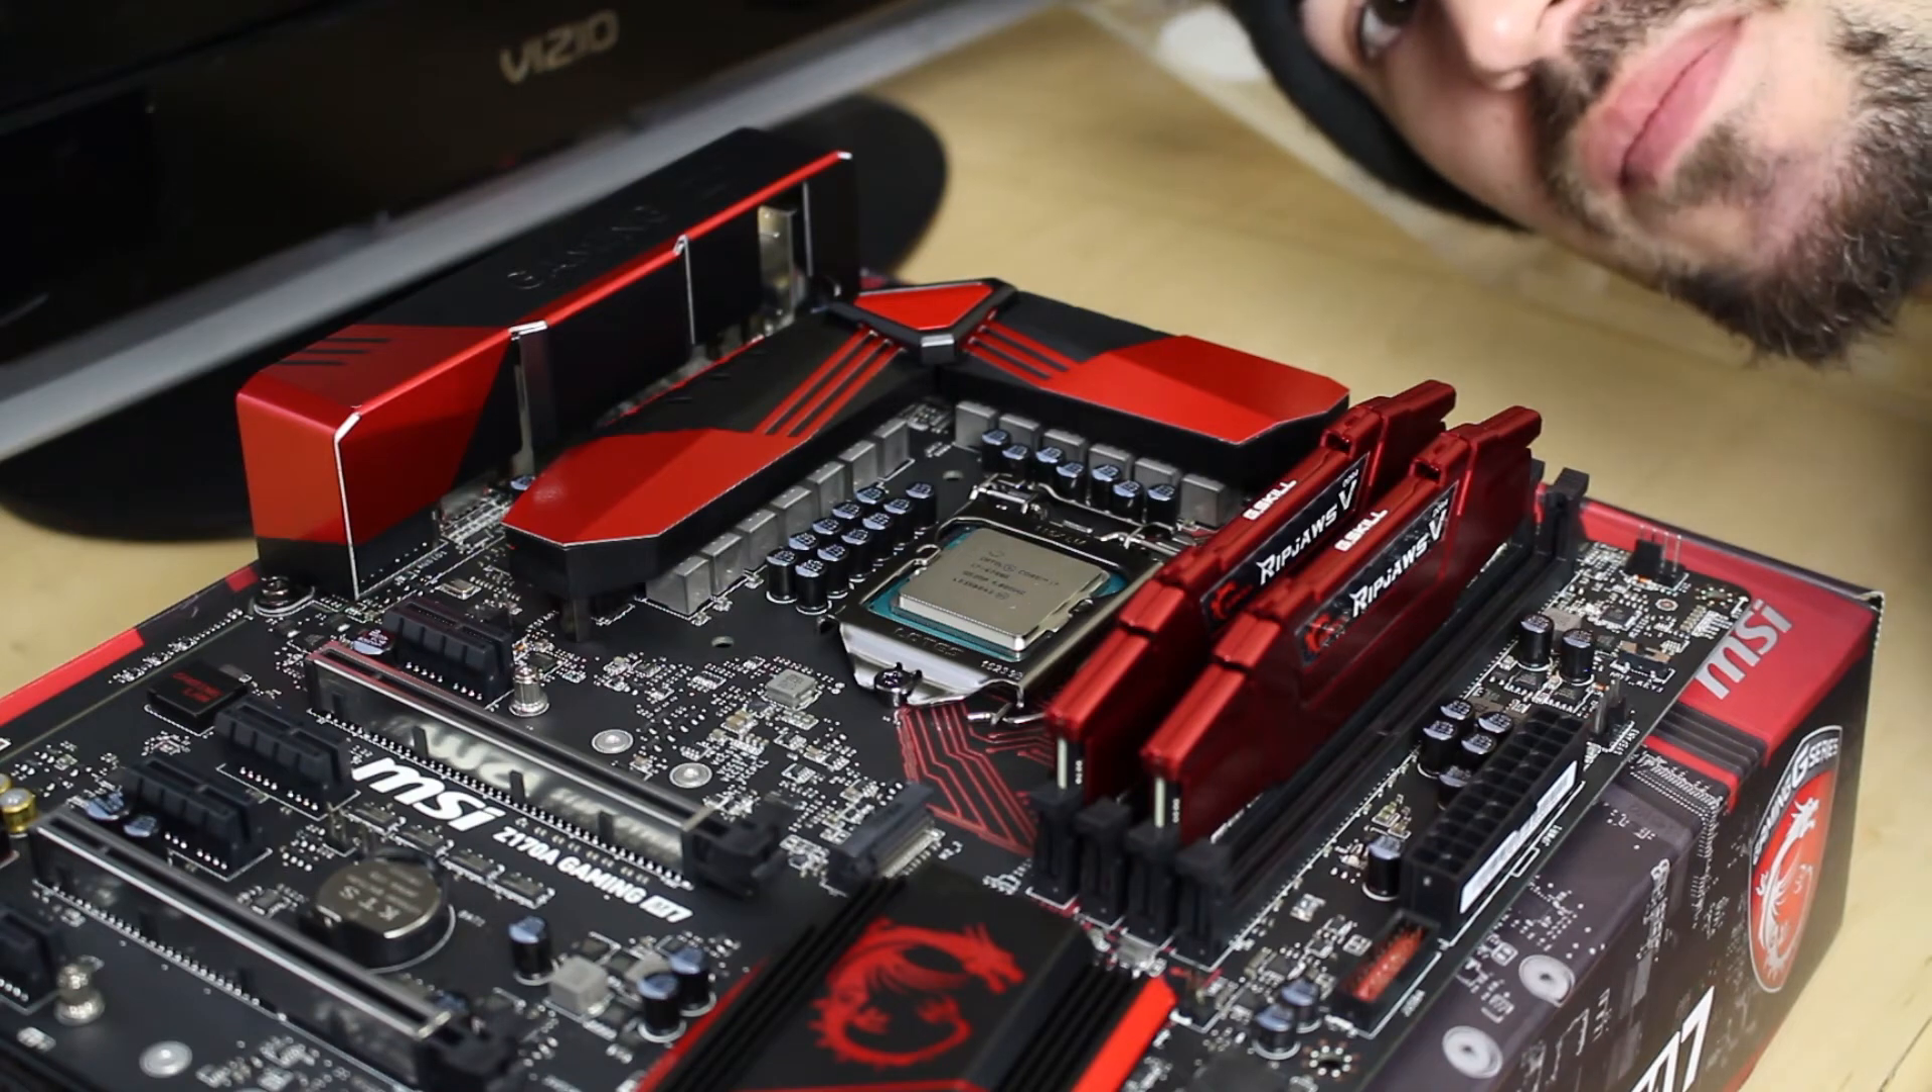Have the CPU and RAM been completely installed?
Yes.